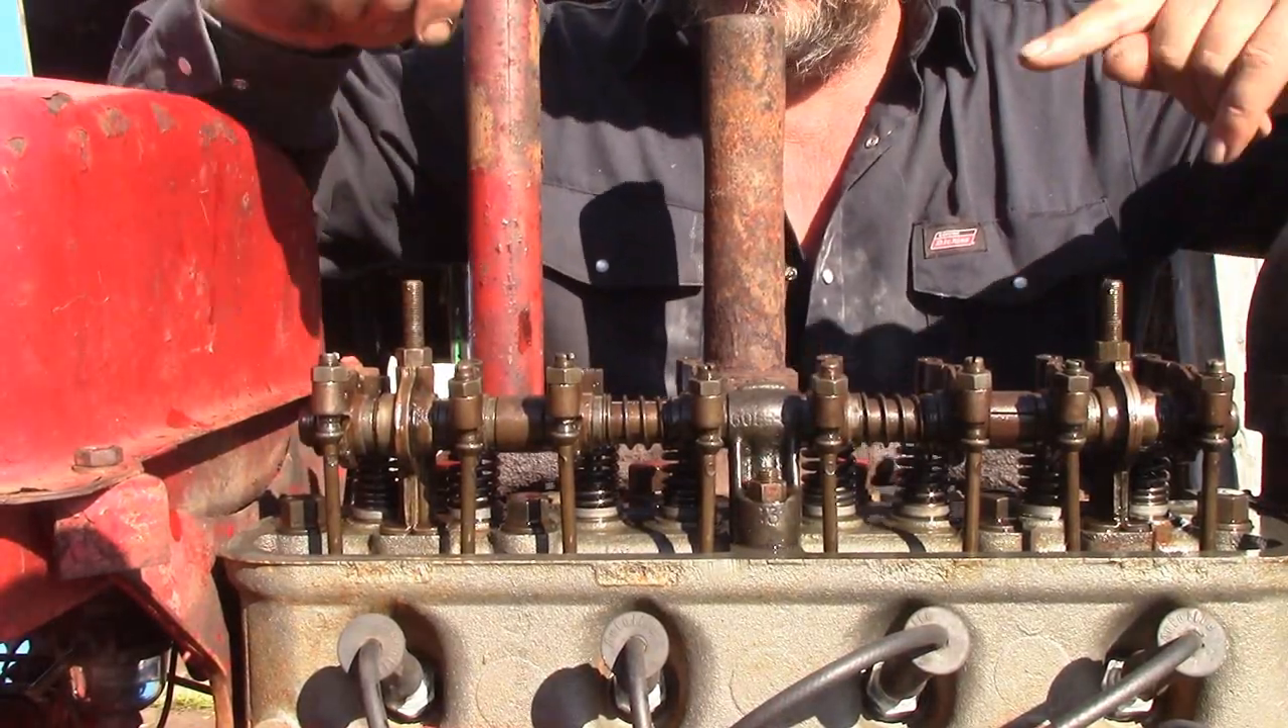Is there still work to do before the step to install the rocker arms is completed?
No.